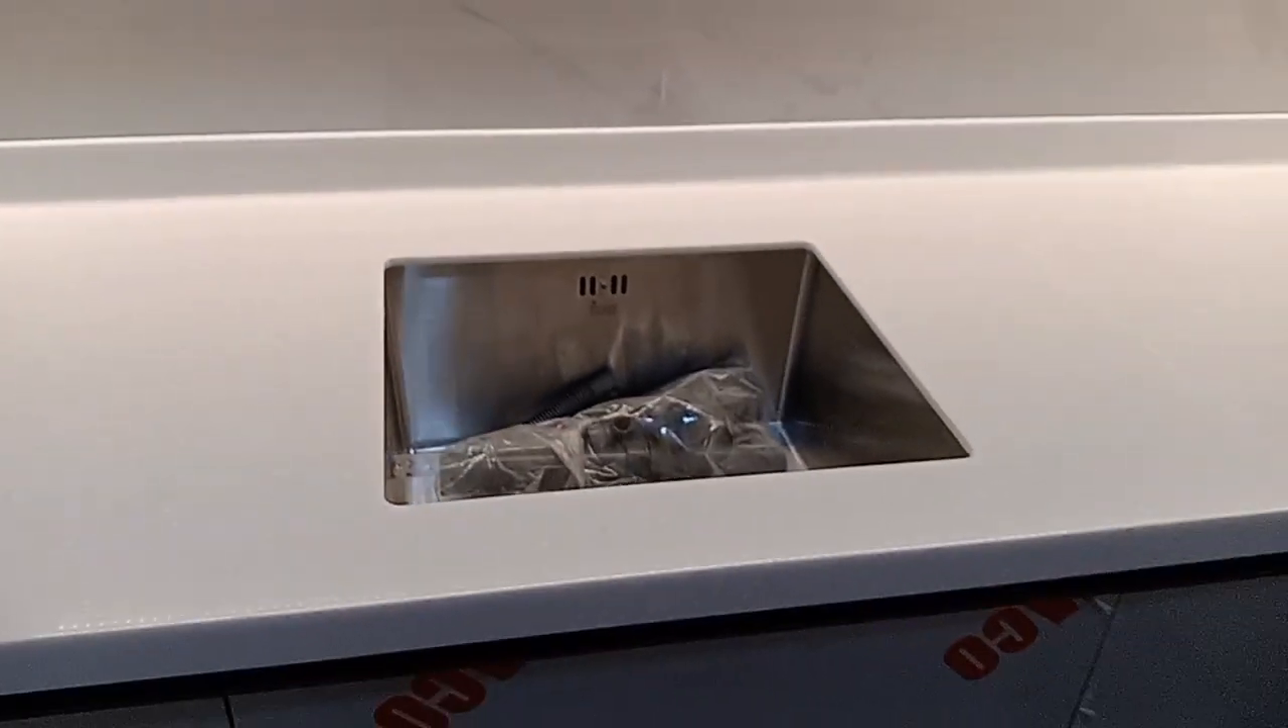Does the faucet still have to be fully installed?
Yes.